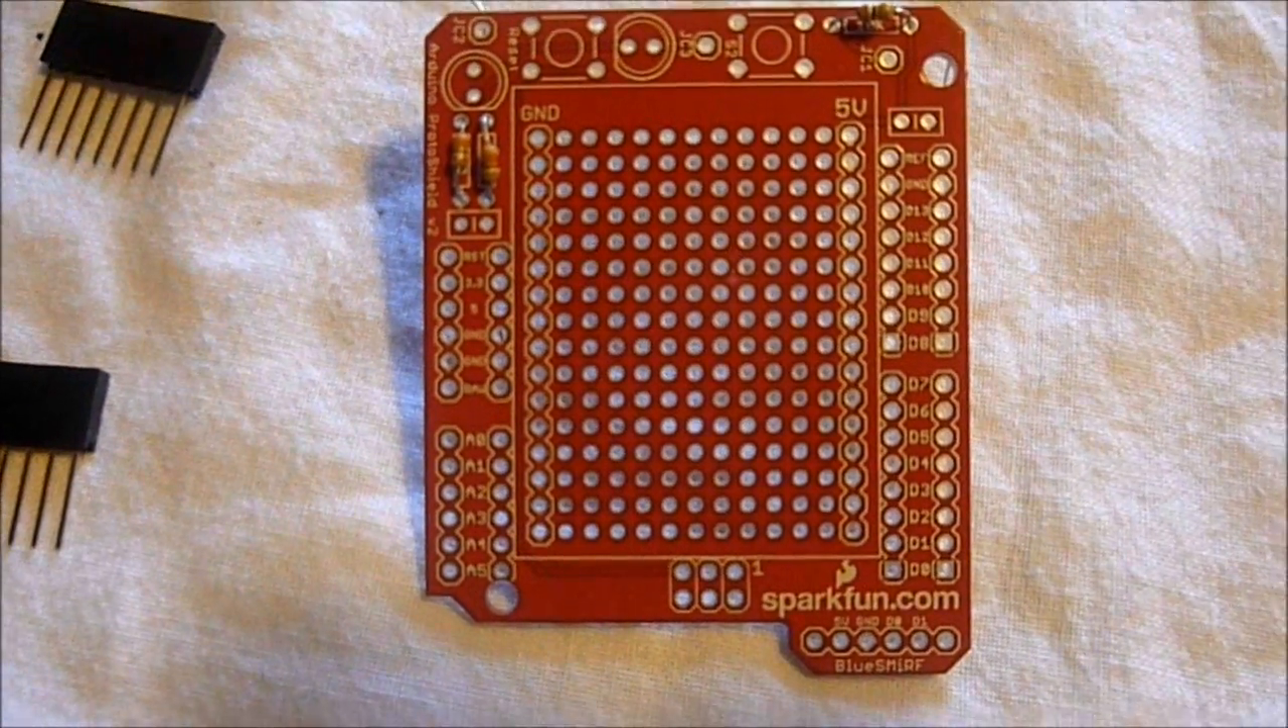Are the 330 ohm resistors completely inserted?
Yes.